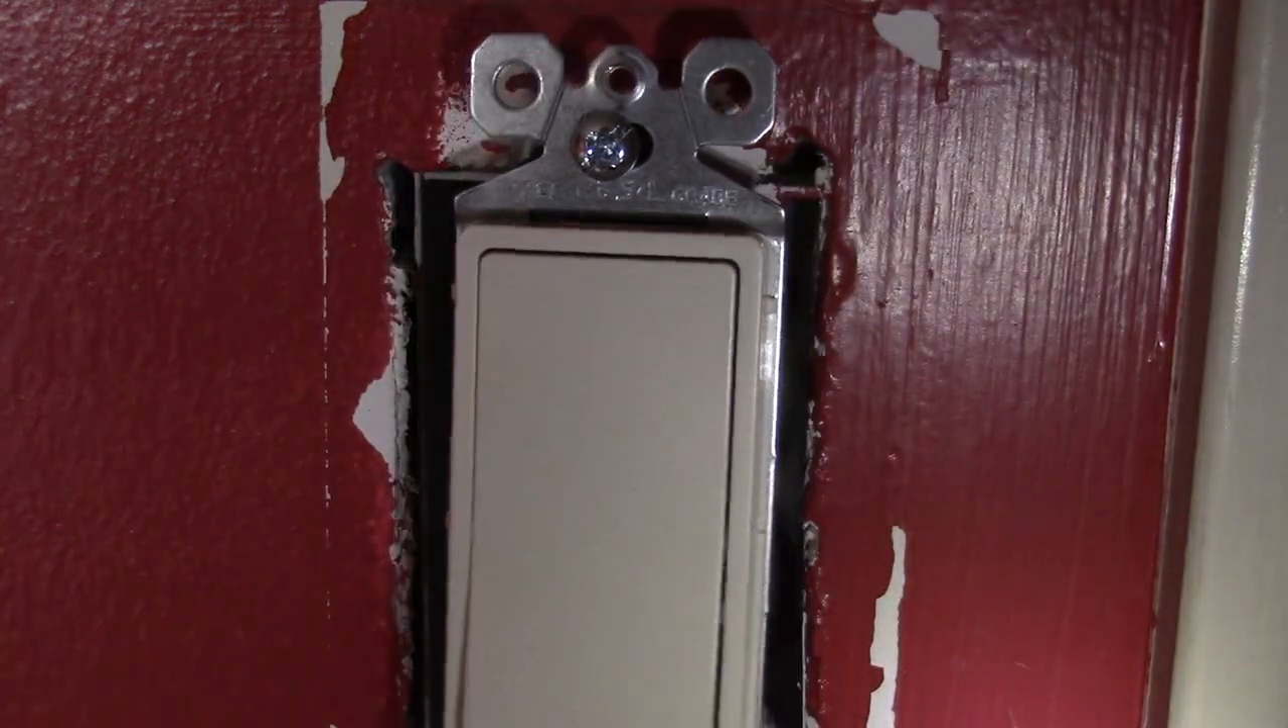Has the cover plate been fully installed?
No.